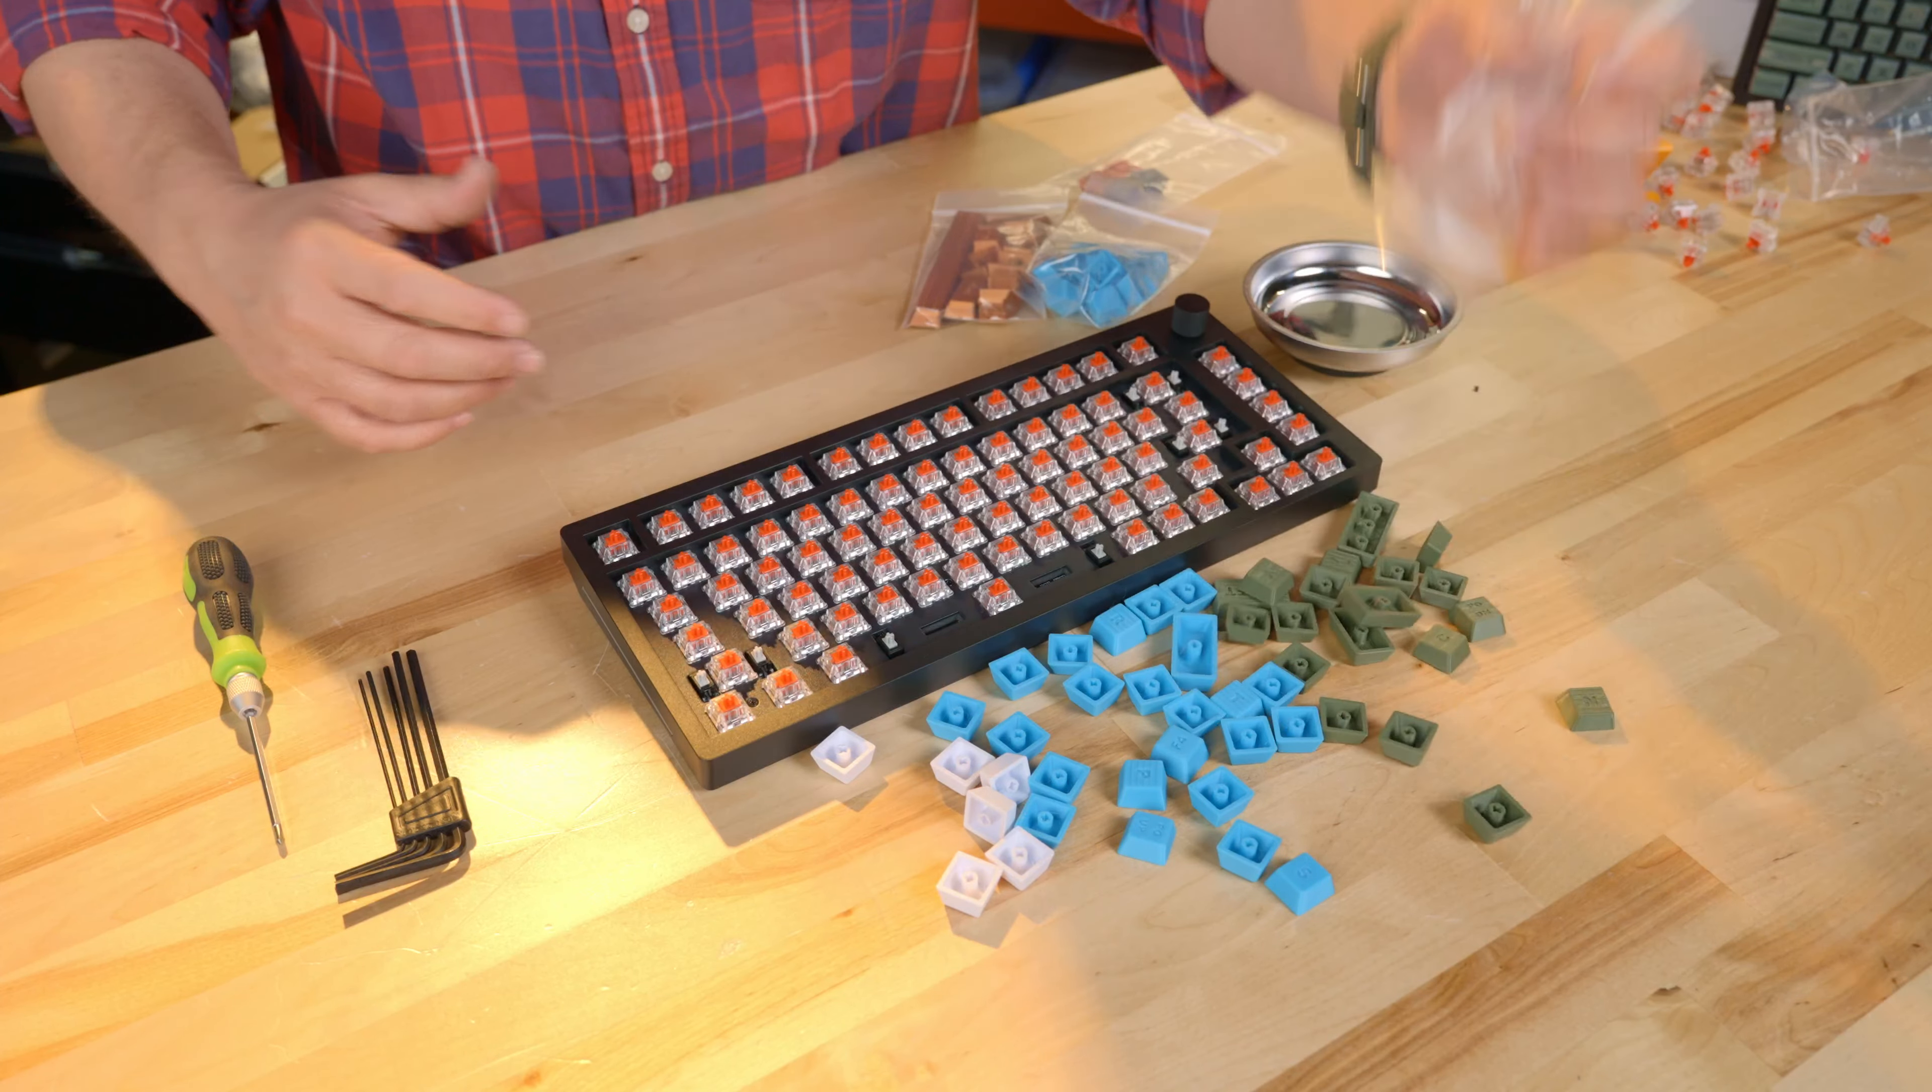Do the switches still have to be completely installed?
No.